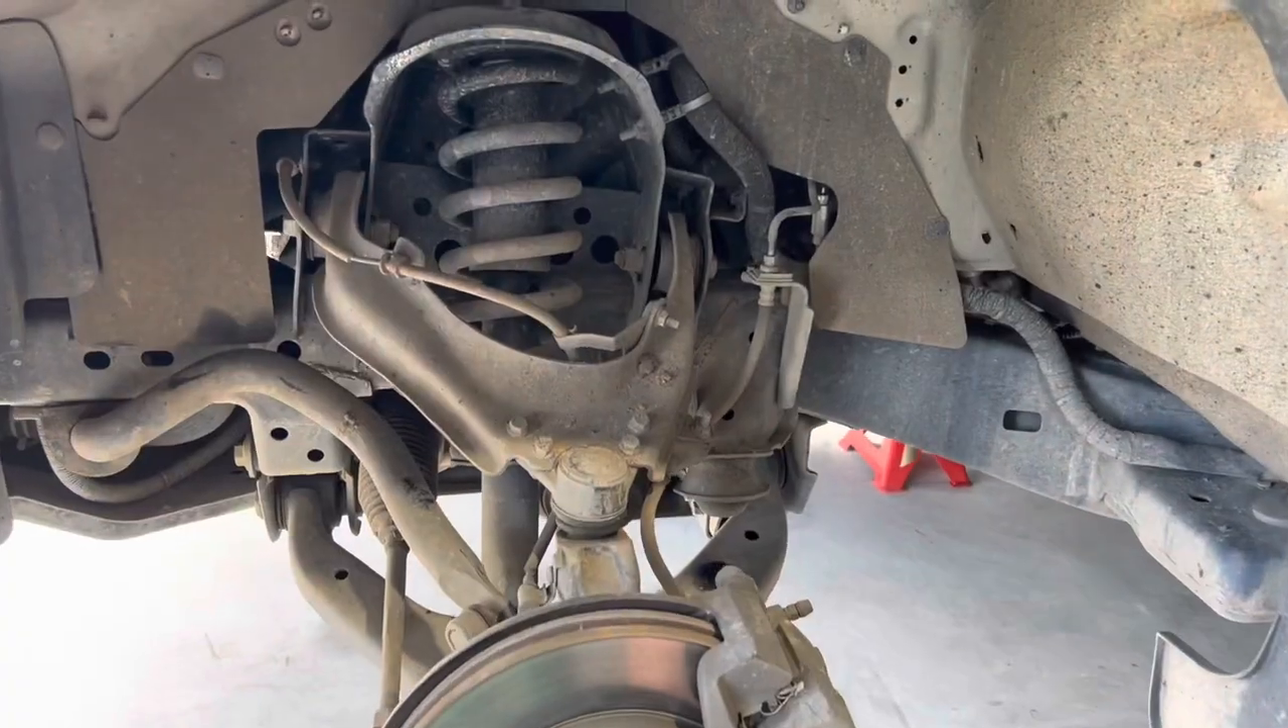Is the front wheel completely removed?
Yes.